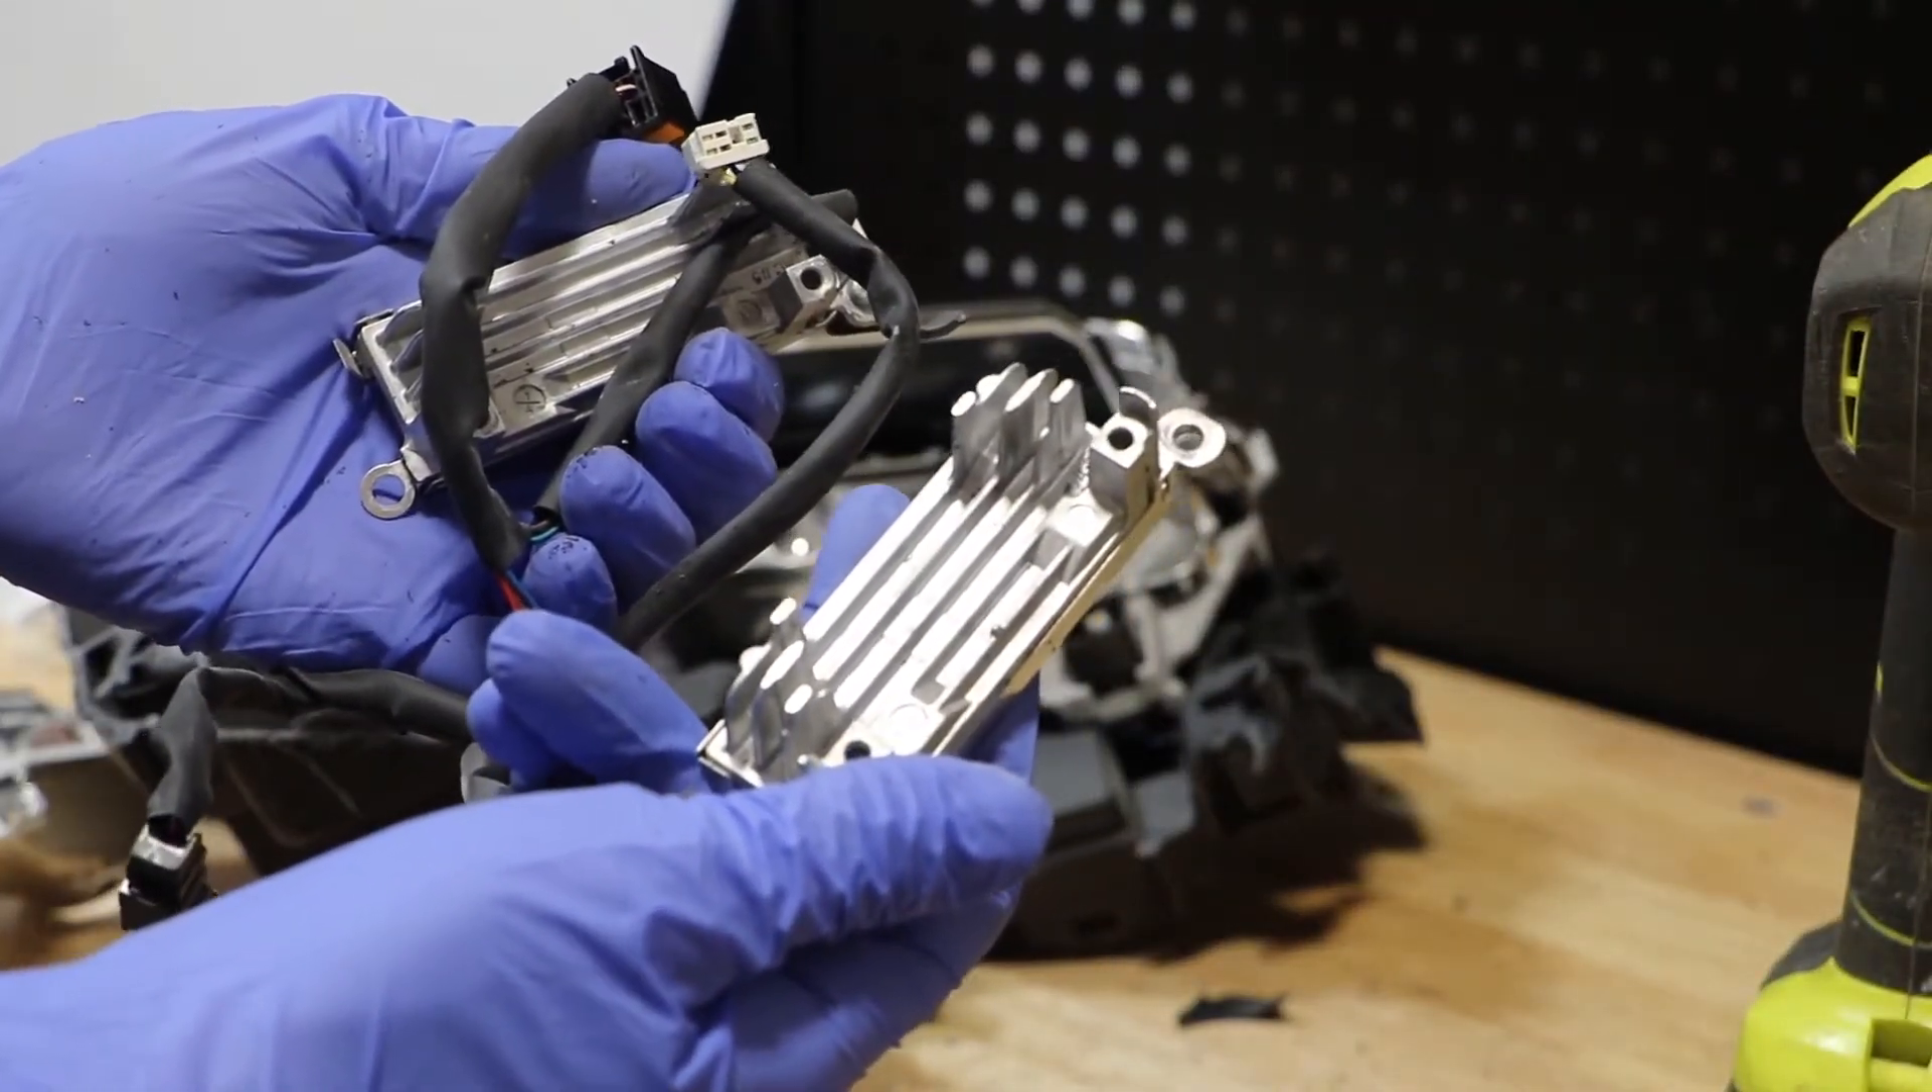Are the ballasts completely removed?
Yes.